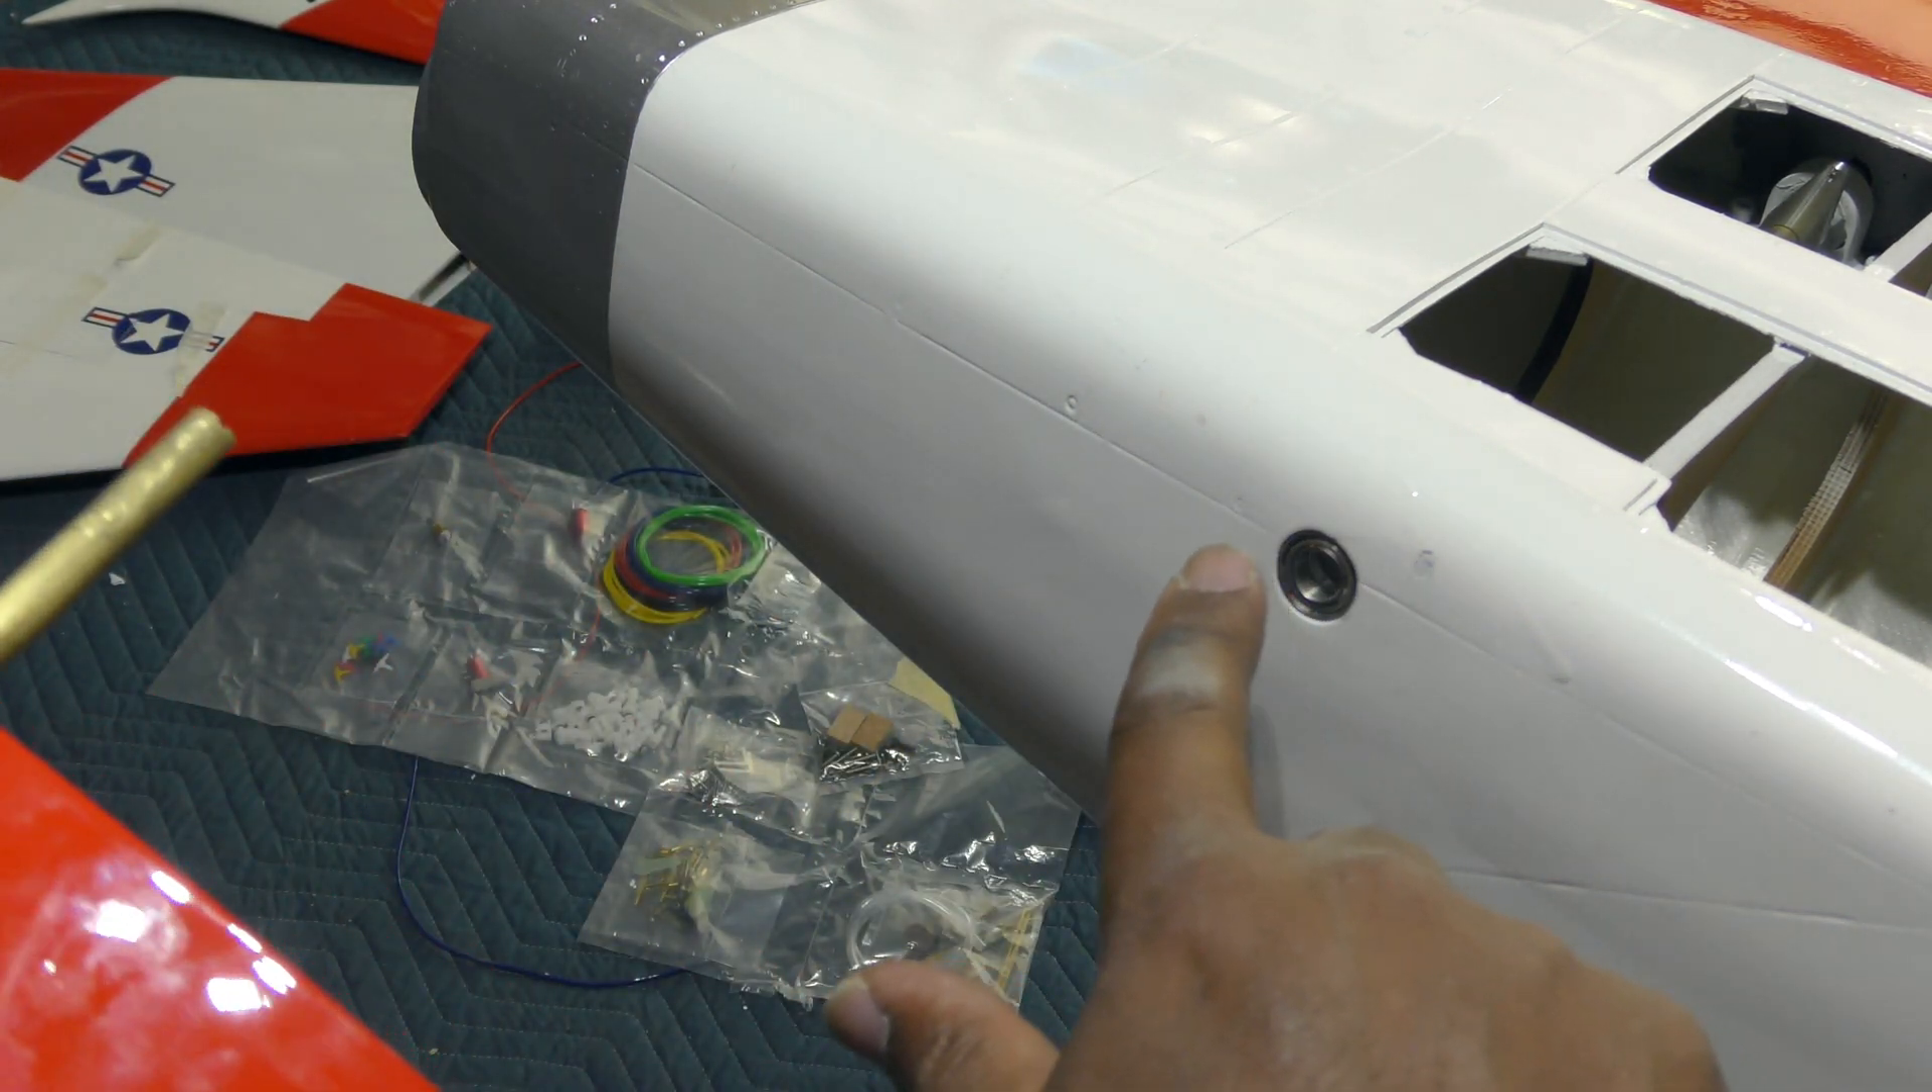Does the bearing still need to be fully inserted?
No.